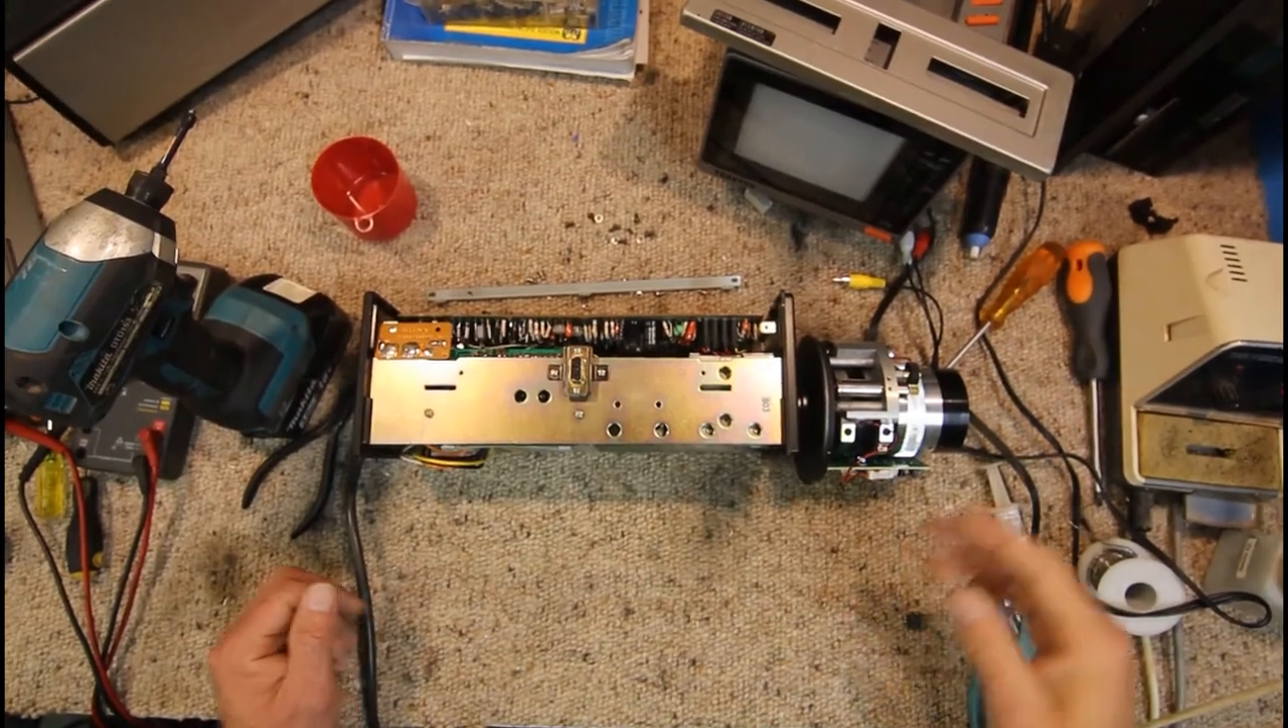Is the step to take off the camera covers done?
Yes.